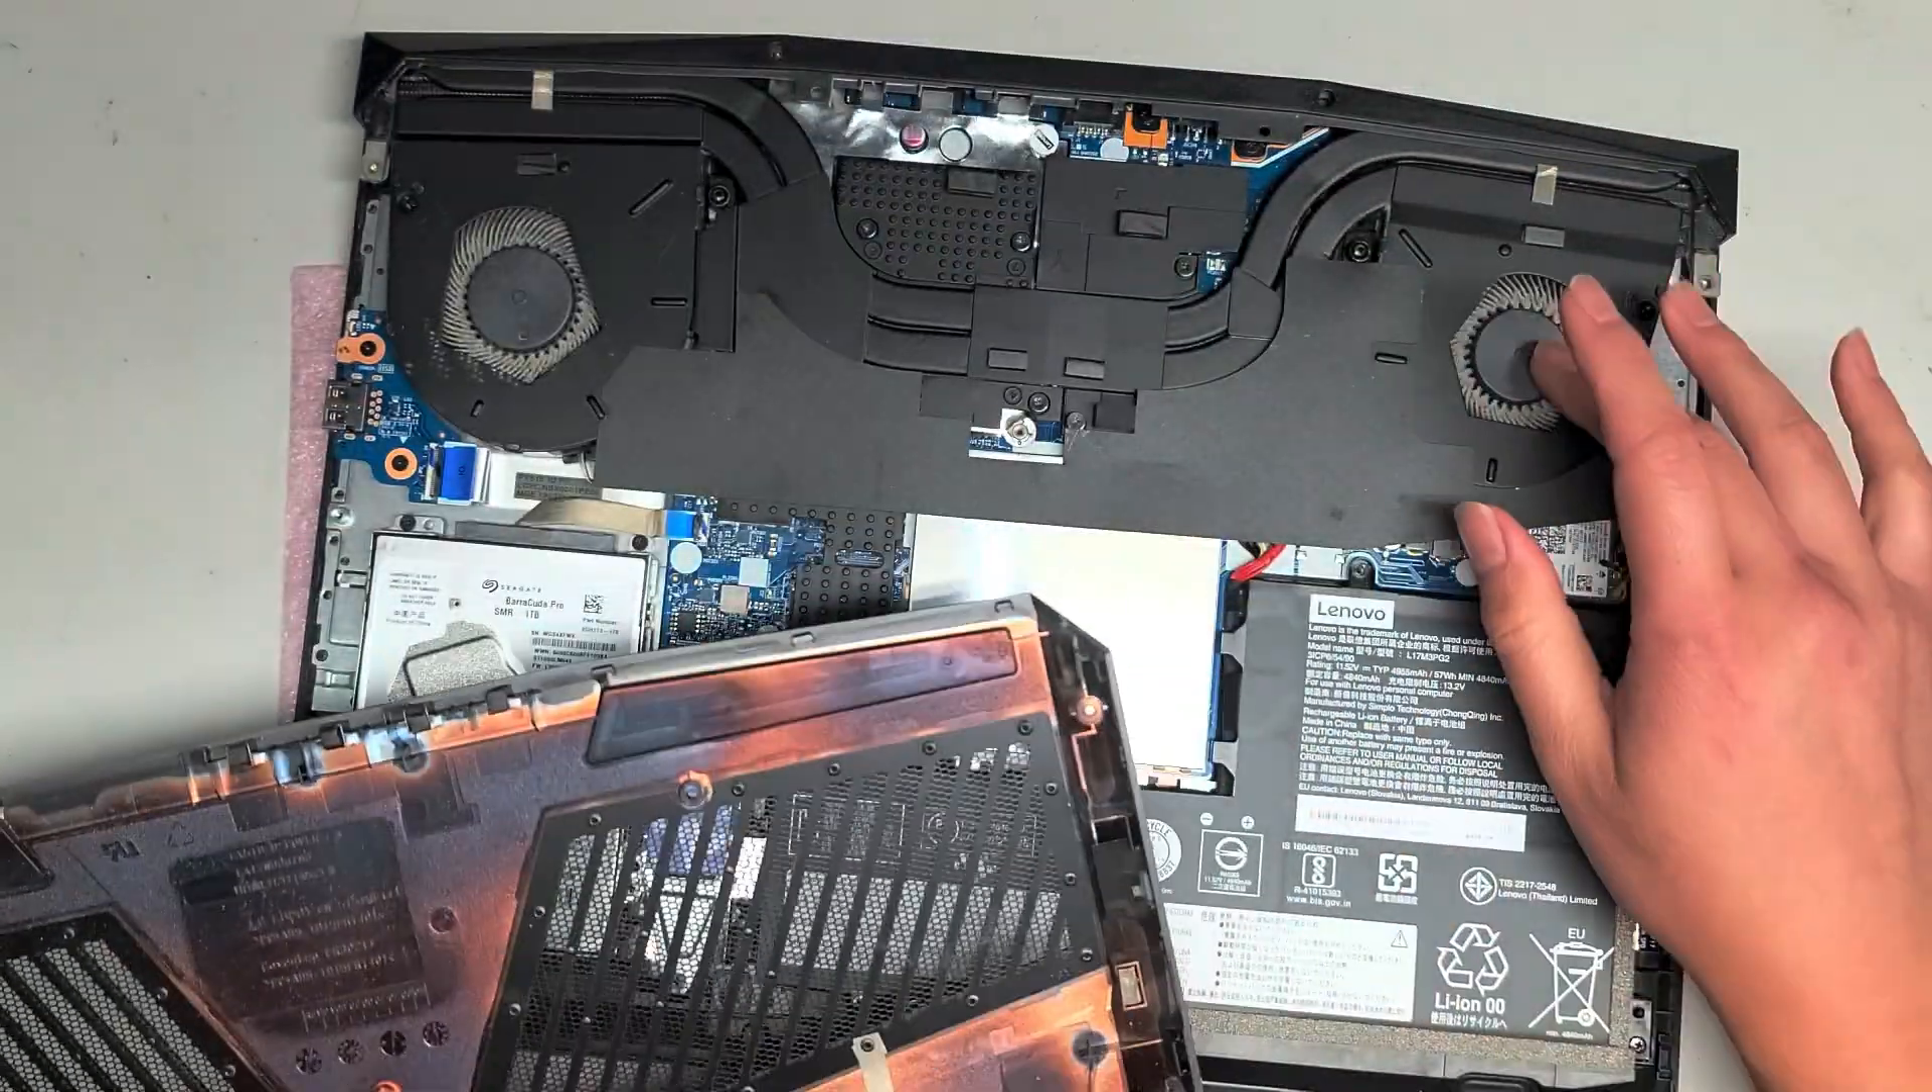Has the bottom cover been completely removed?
Yes.